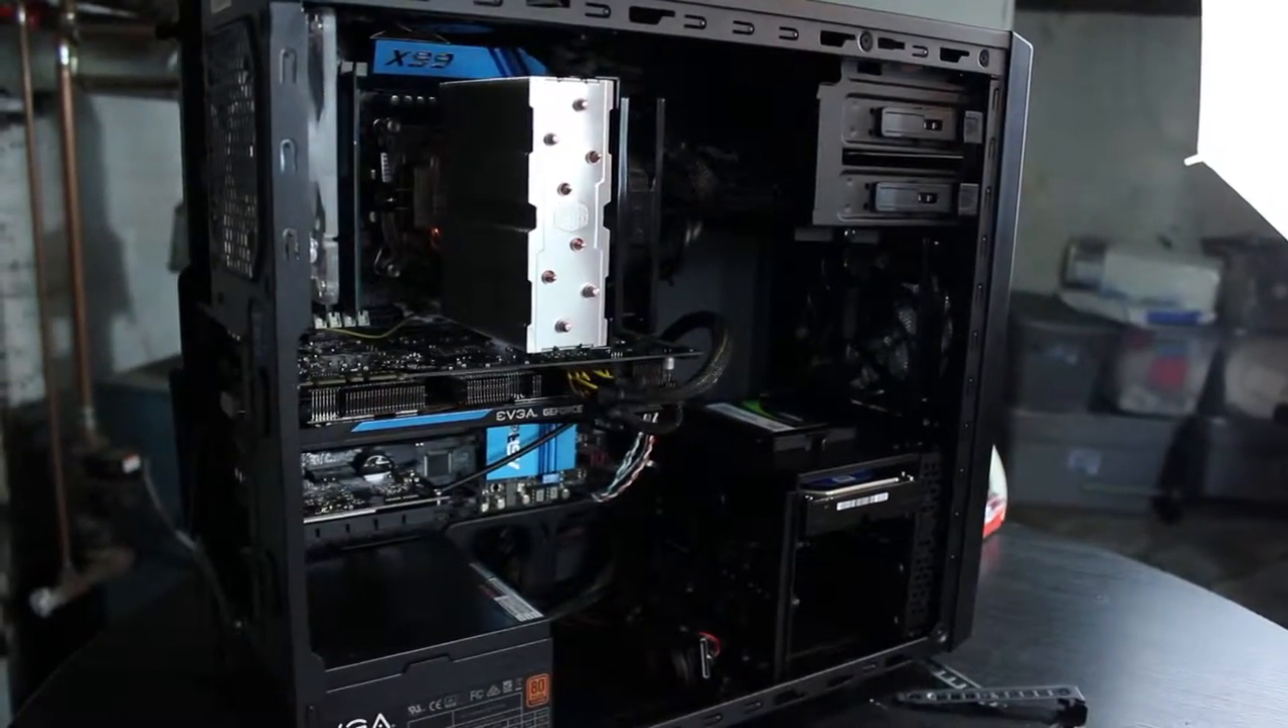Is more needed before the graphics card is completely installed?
No.